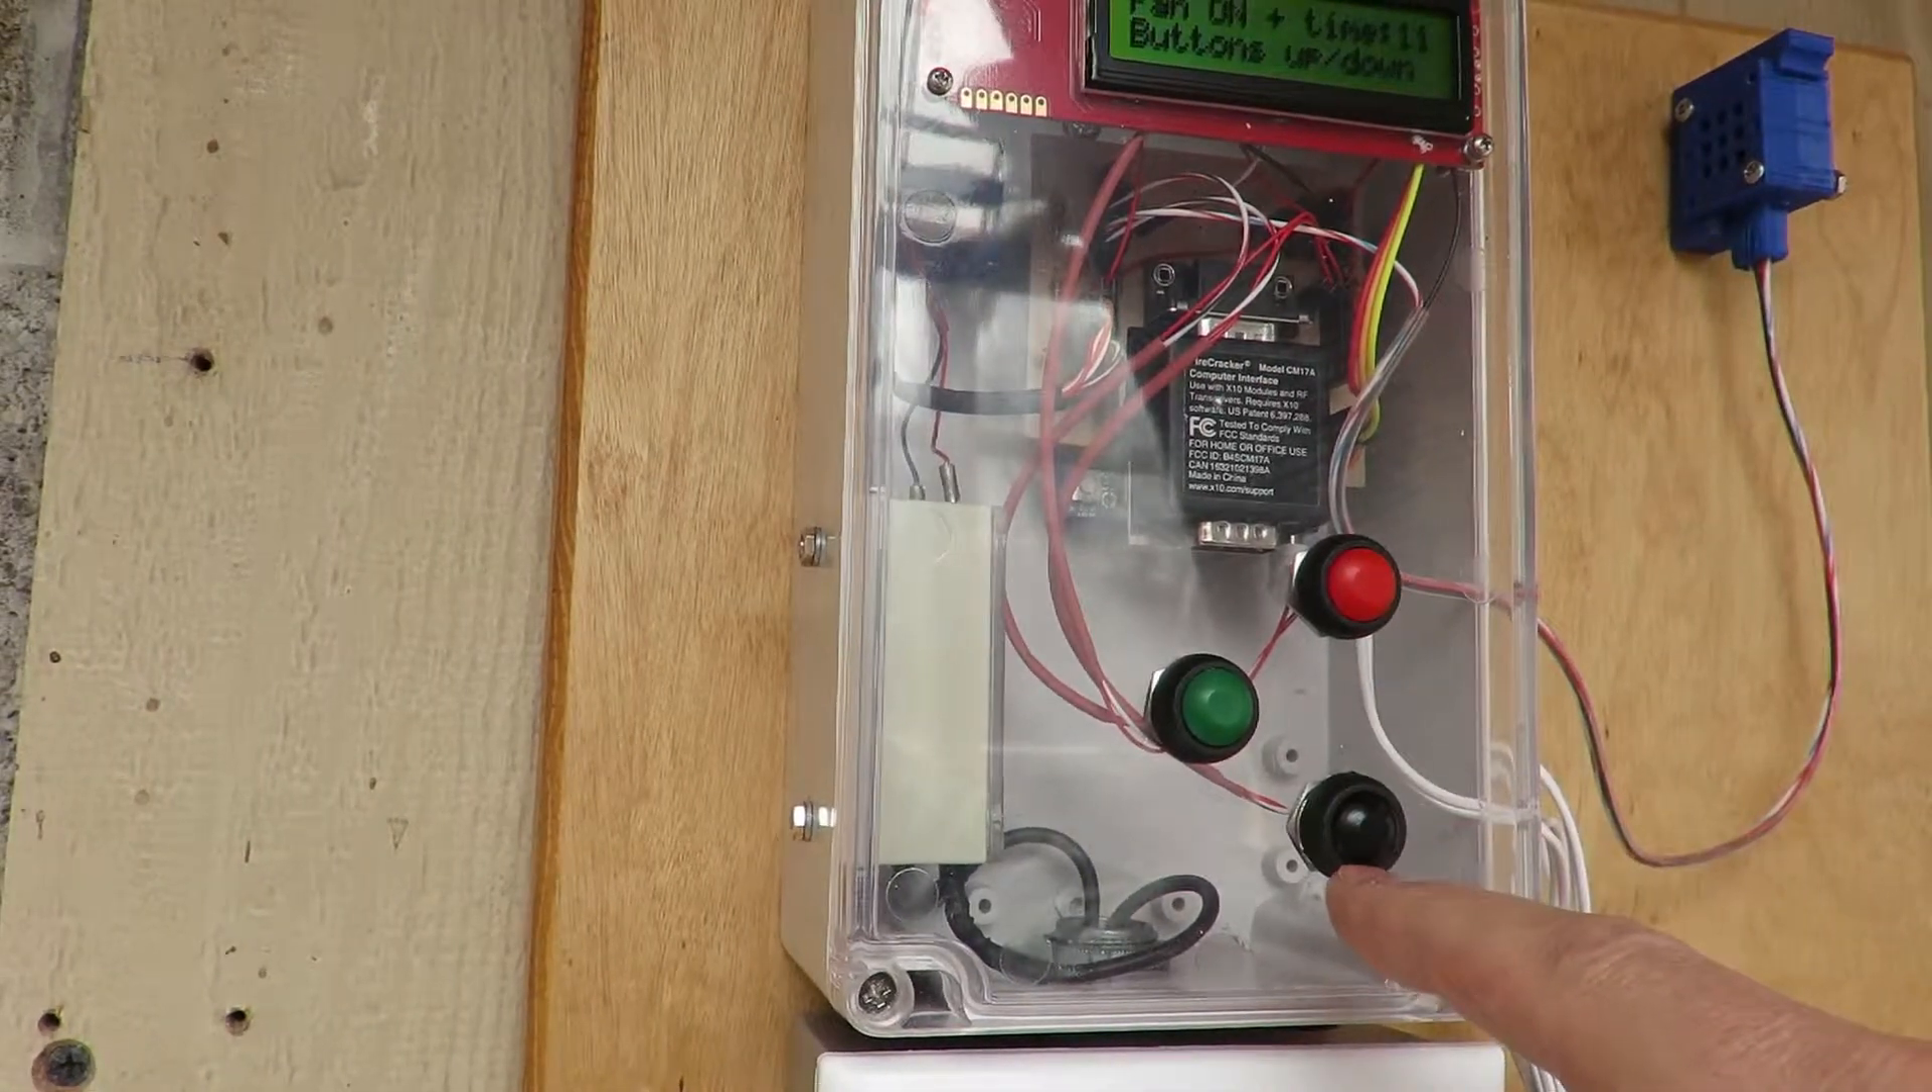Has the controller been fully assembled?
Yes.